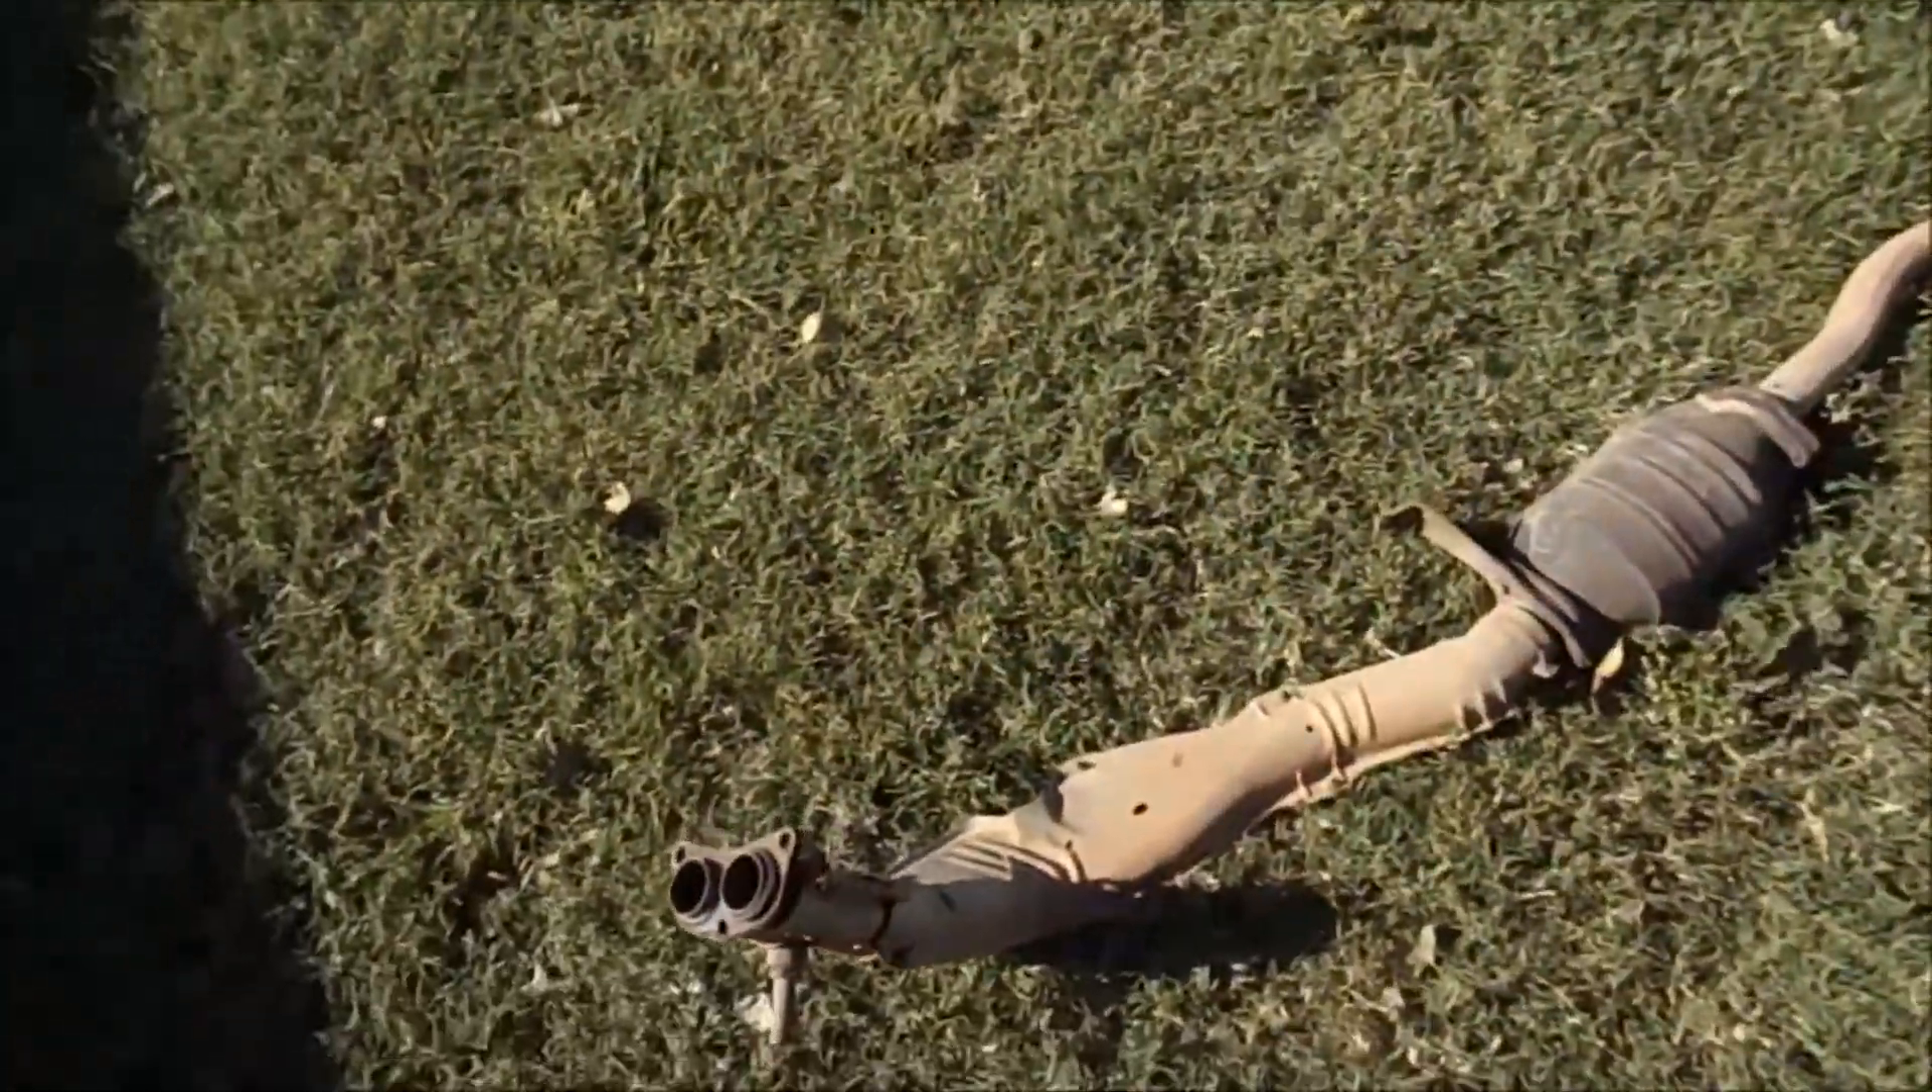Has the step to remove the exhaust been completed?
Yes.